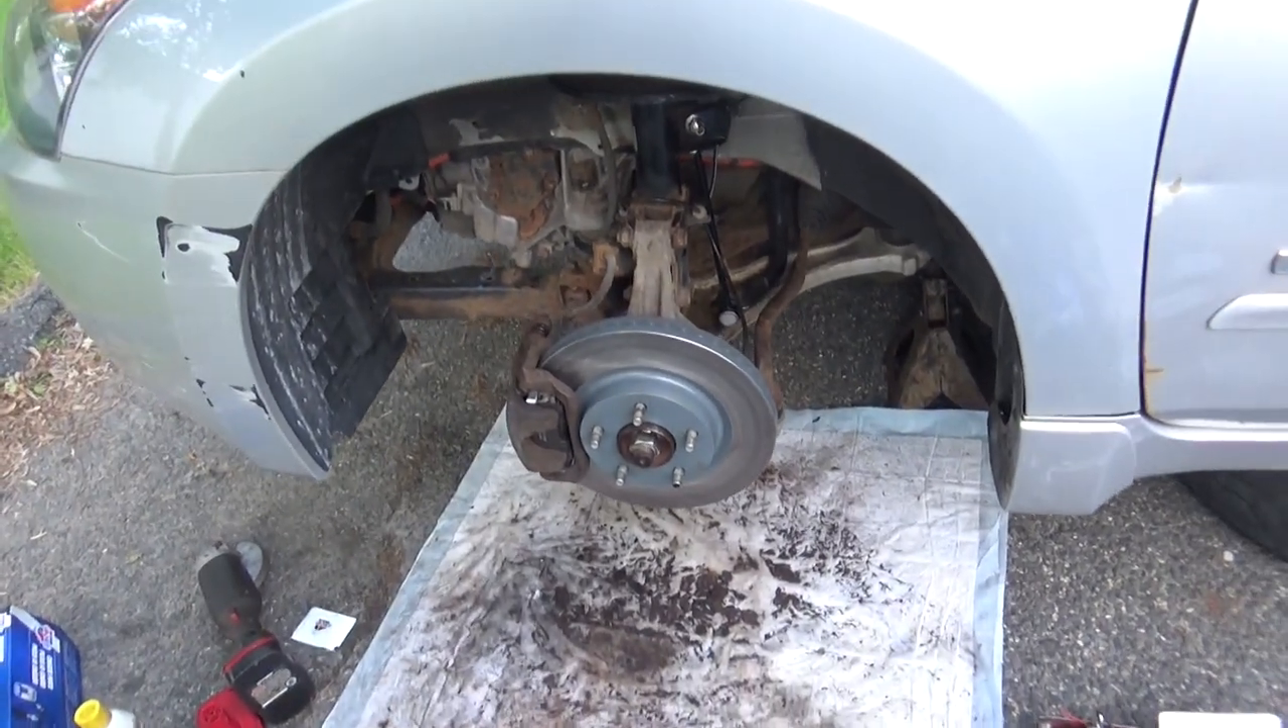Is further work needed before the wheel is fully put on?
Yes.